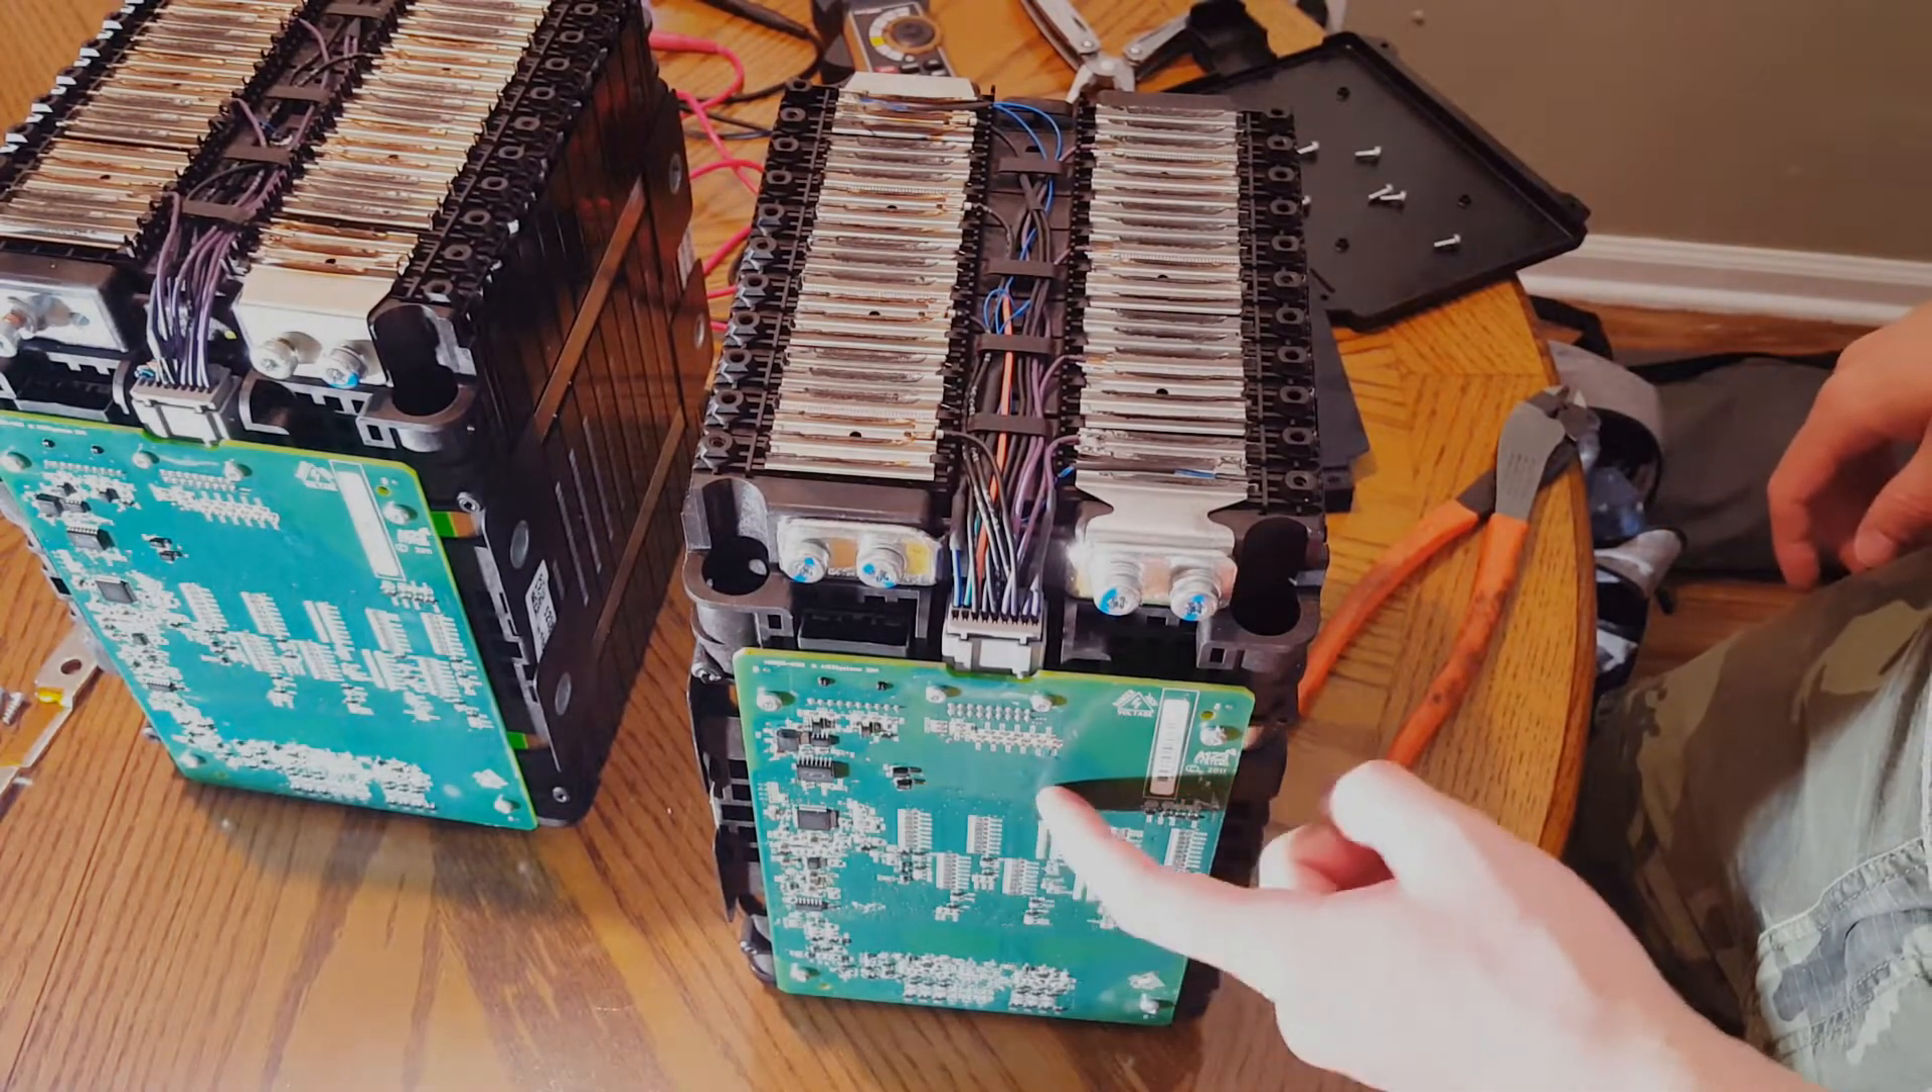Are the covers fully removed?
Yes.